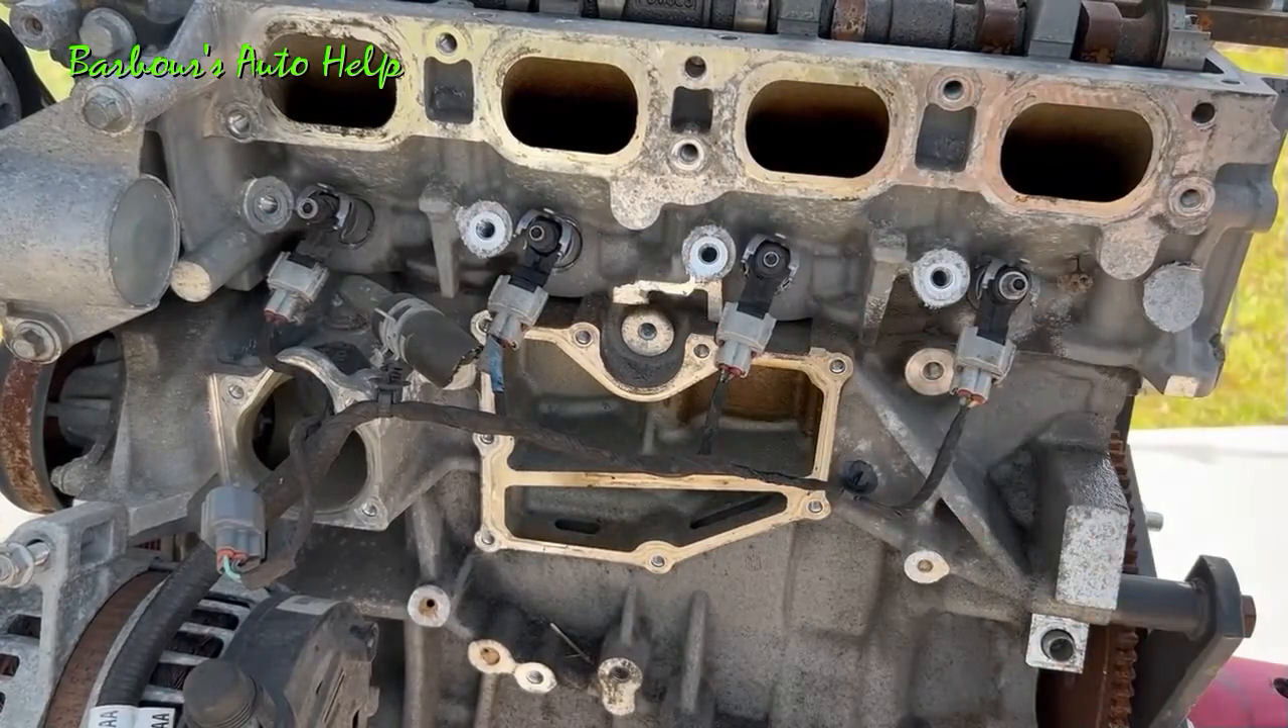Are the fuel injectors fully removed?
No.